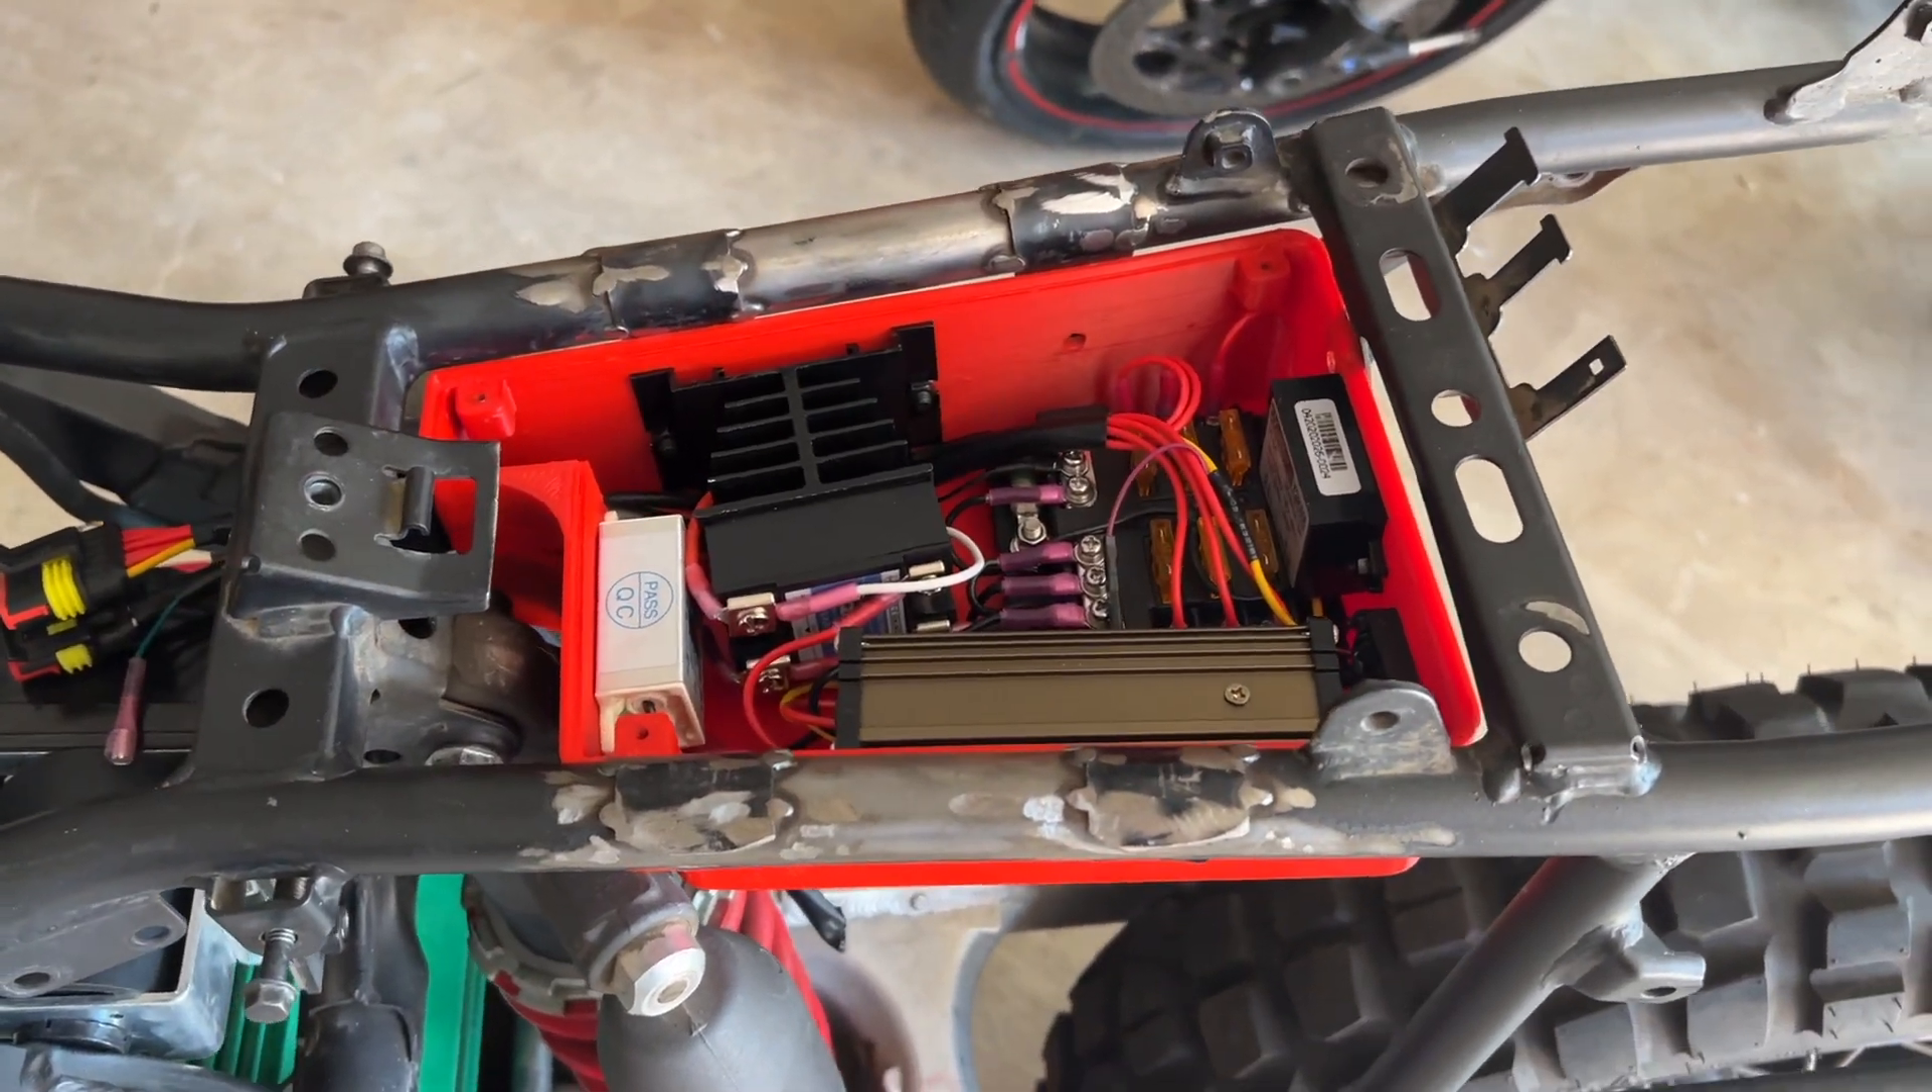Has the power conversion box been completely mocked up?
Yes.